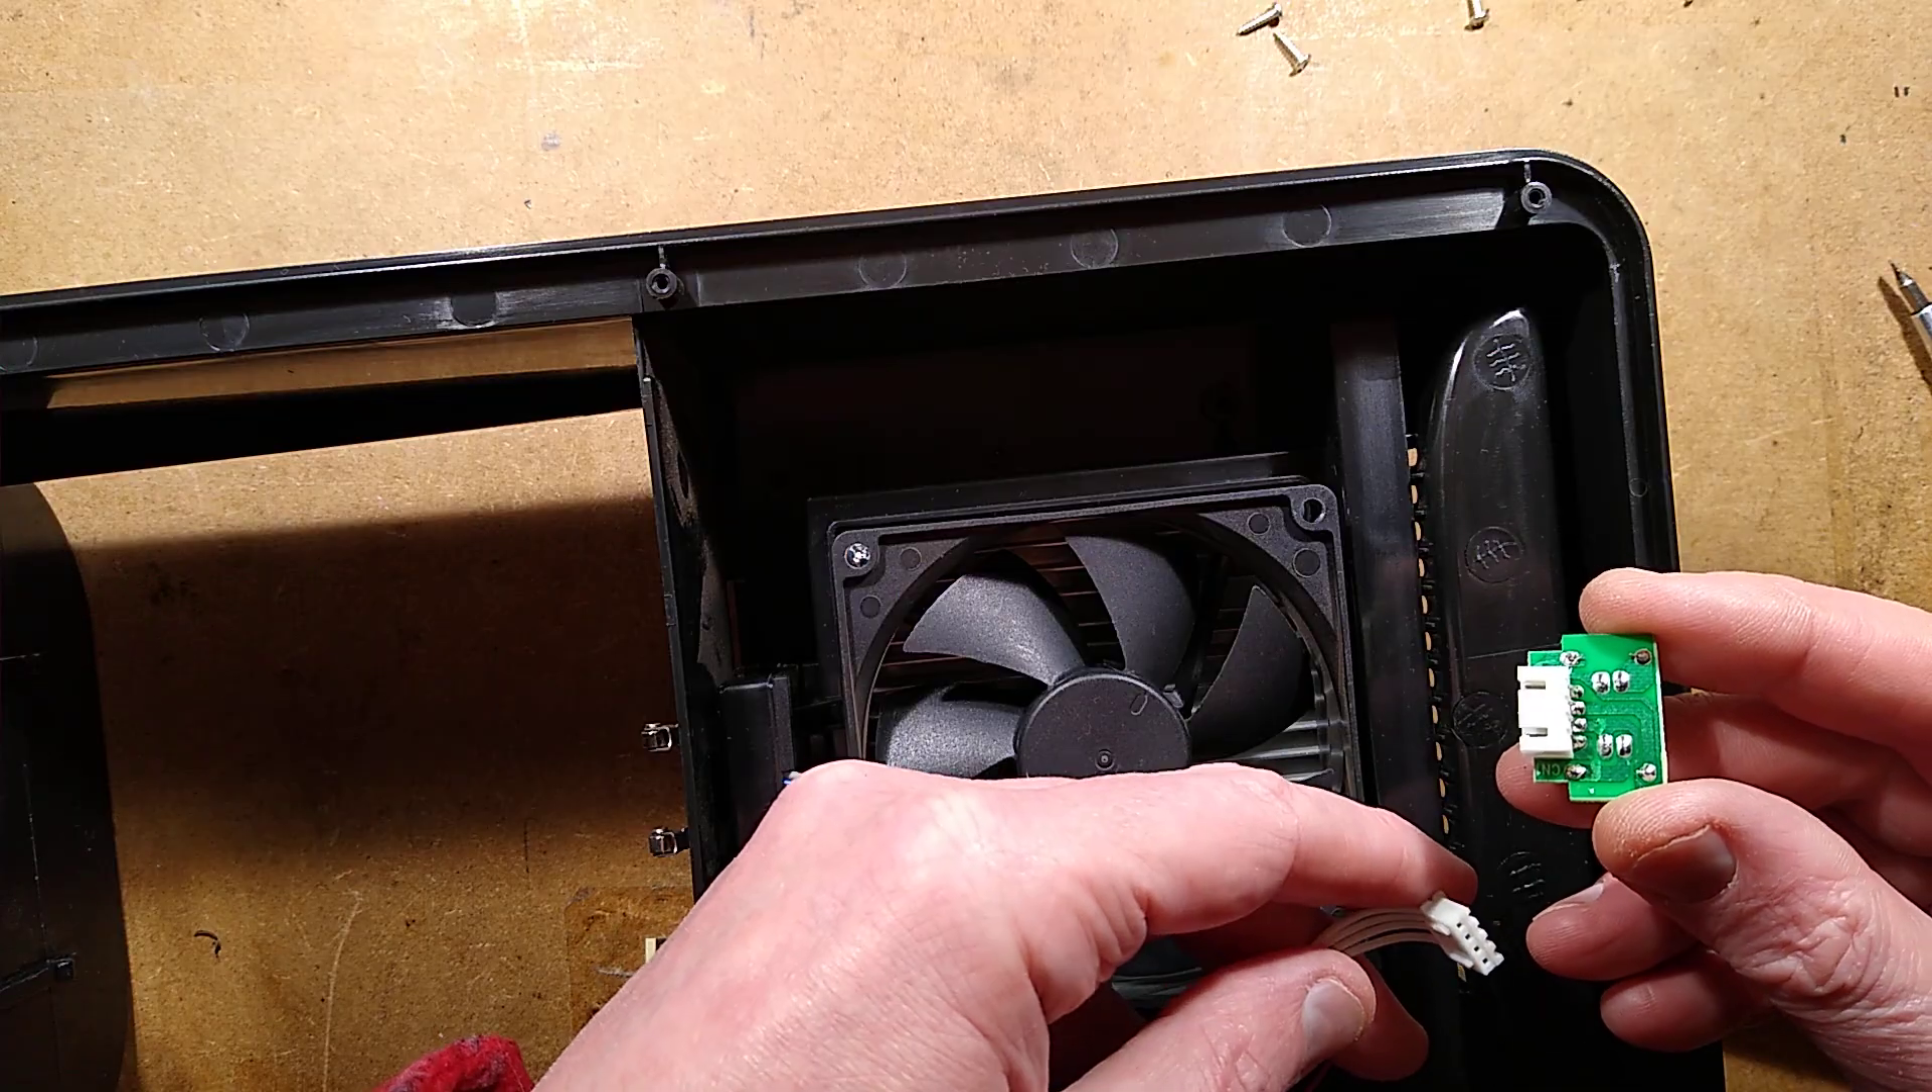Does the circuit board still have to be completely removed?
No.